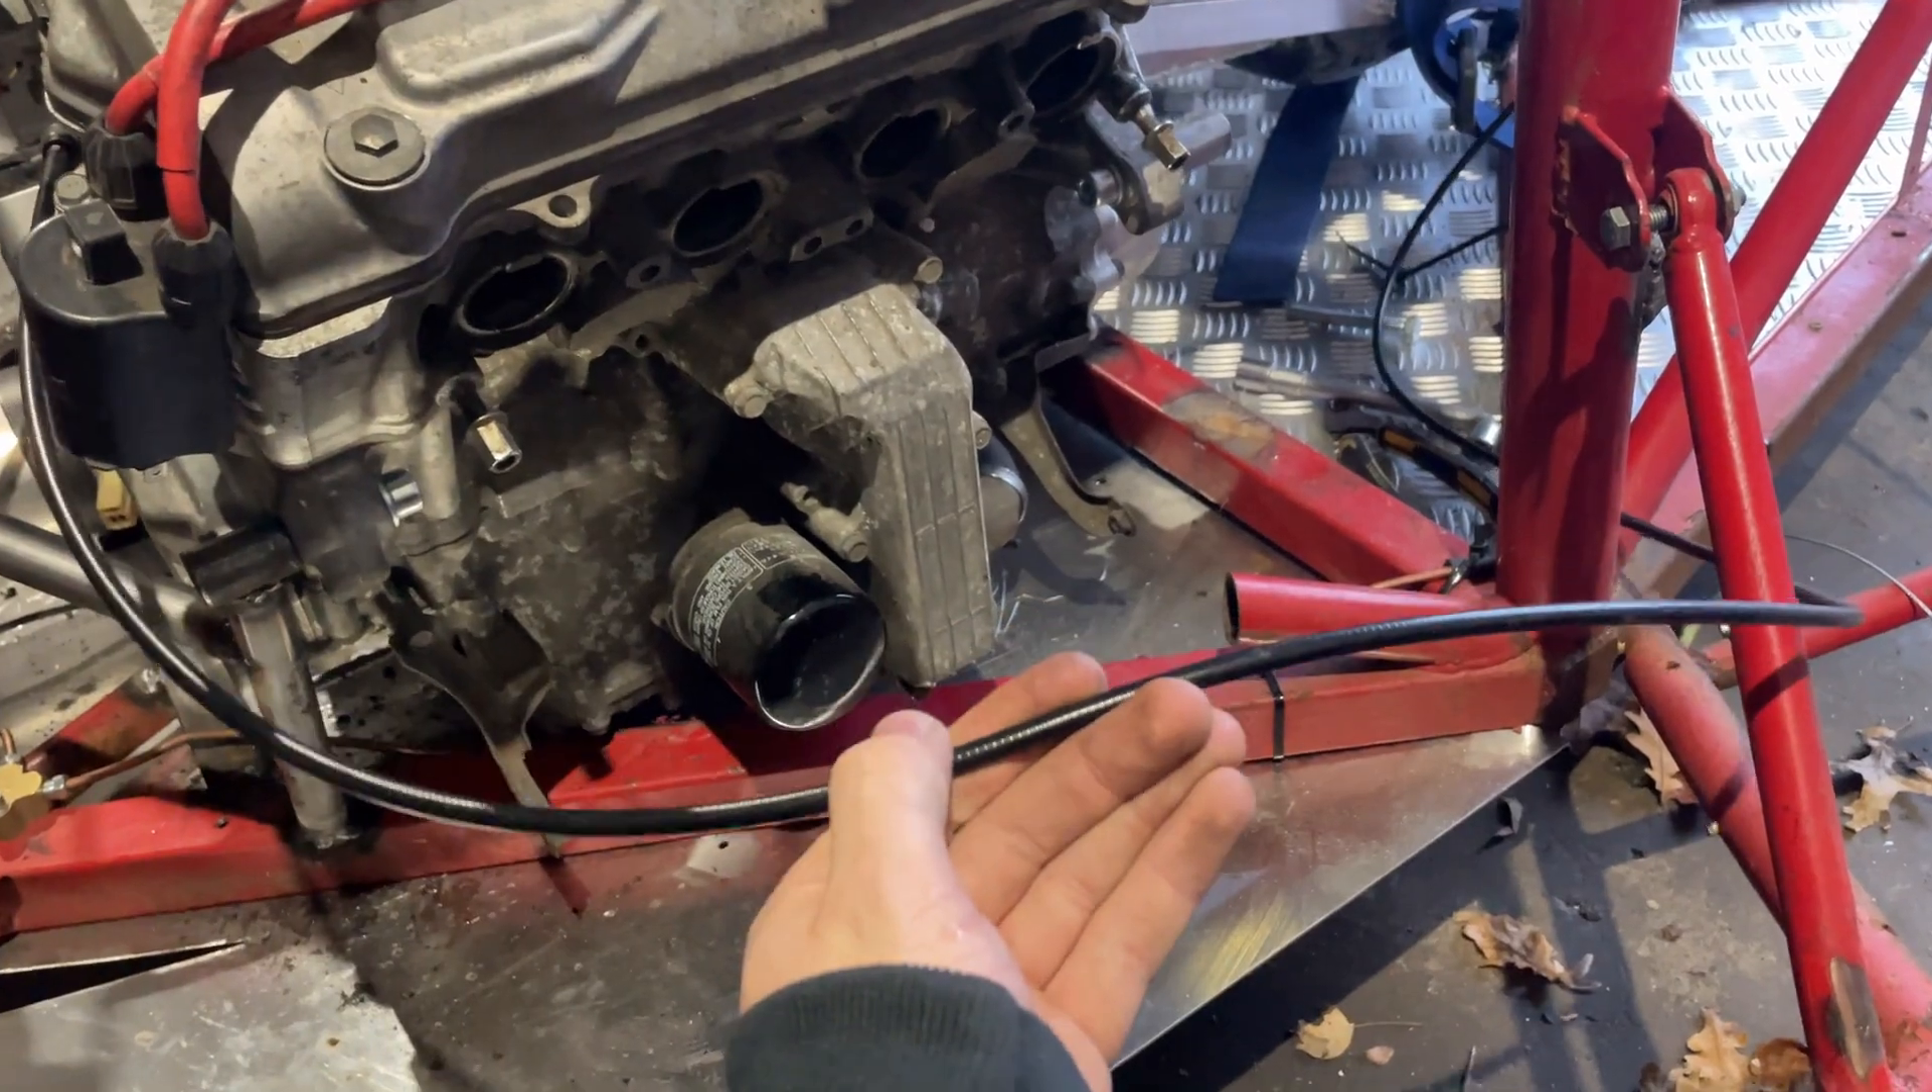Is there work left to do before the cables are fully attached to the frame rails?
Yes.